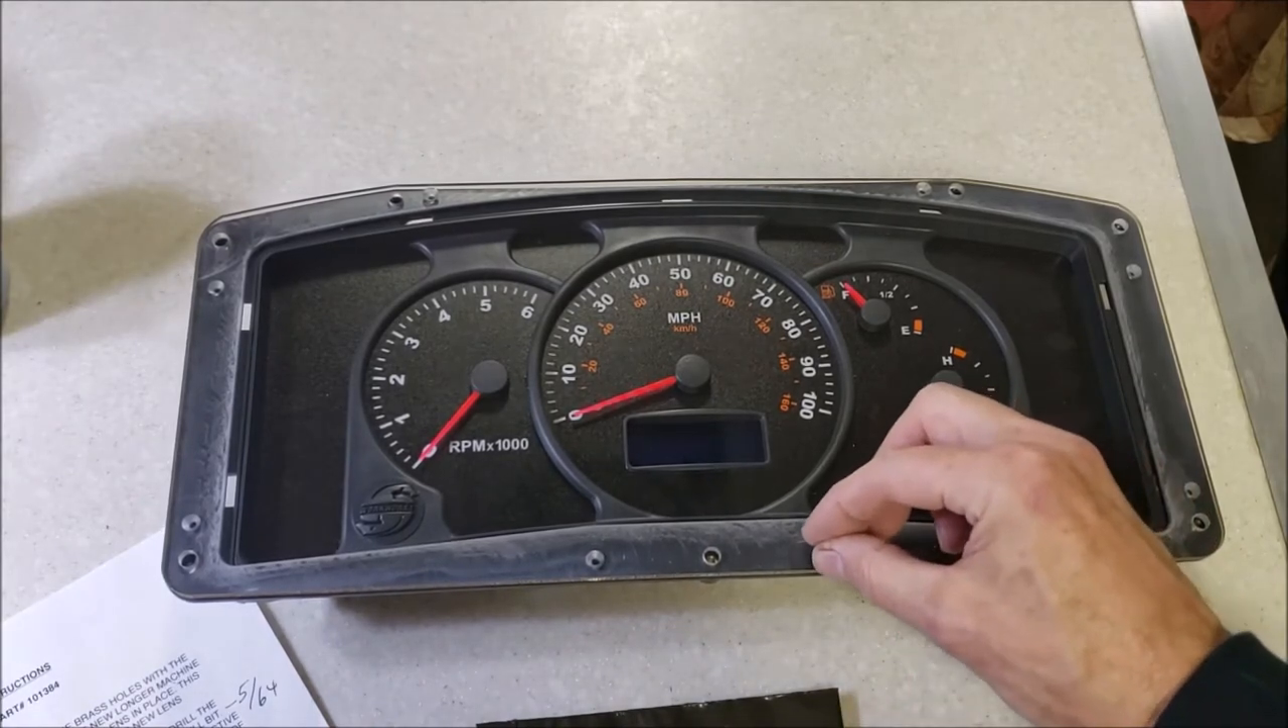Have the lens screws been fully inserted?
No.